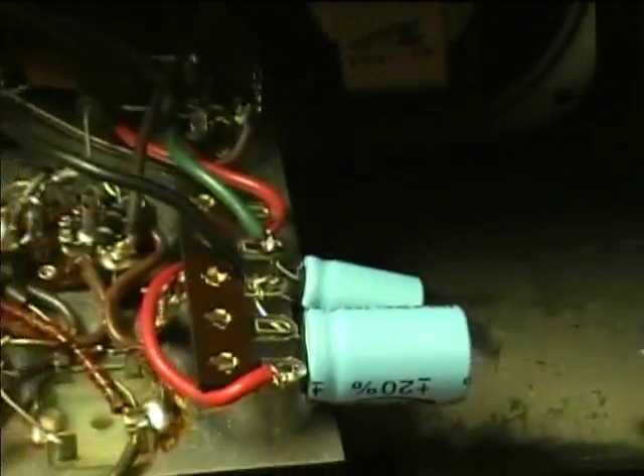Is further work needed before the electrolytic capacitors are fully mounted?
No.